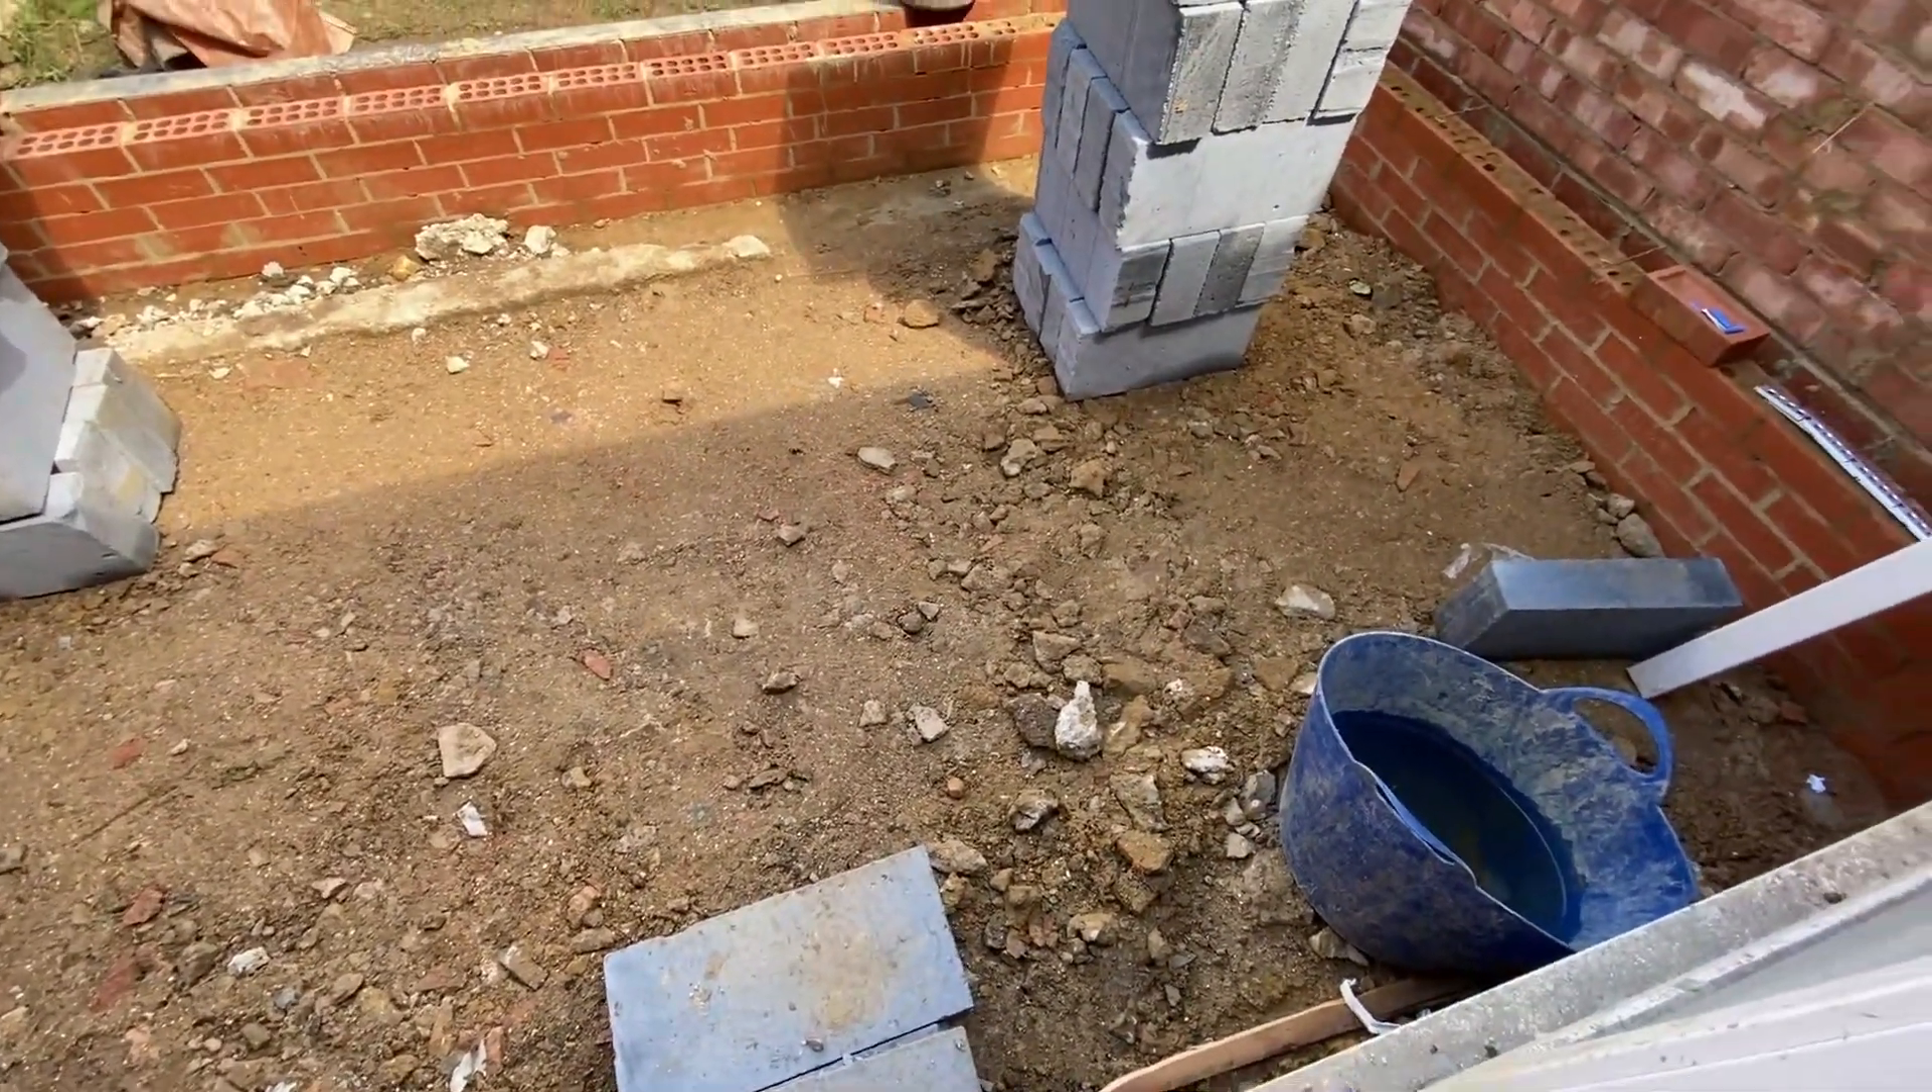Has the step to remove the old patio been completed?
Yes.